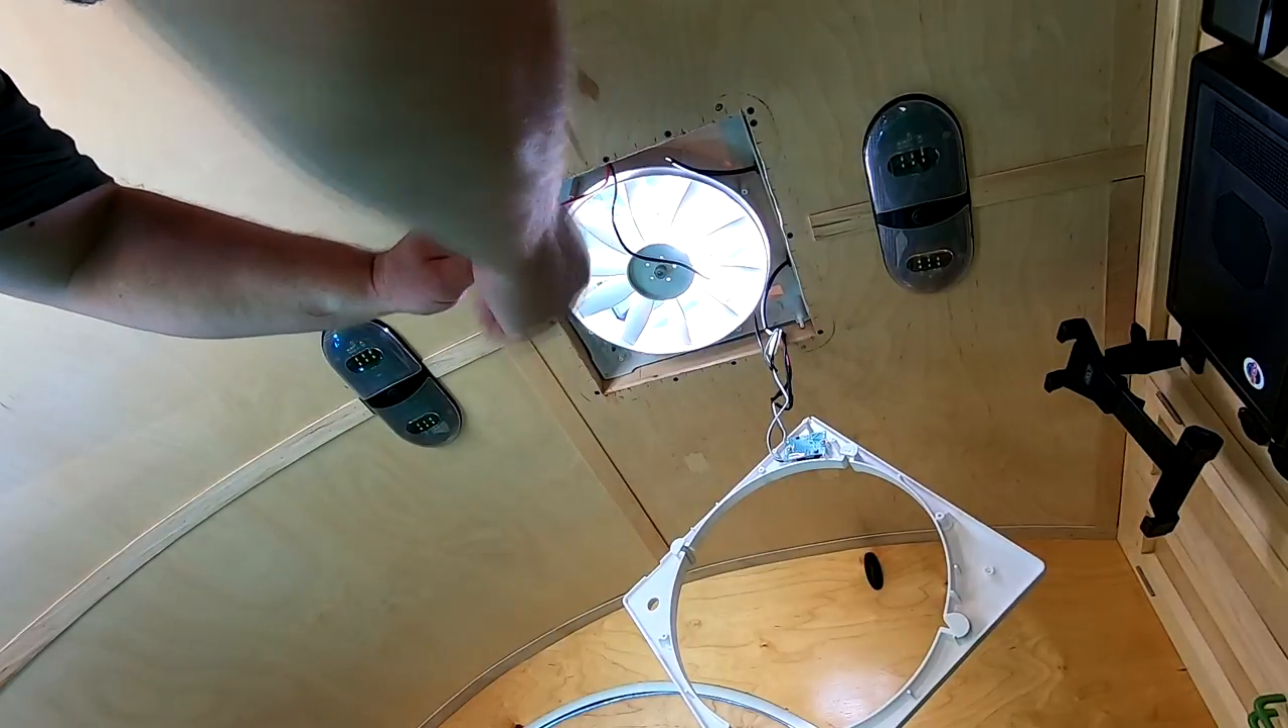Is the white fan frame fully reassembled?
No.